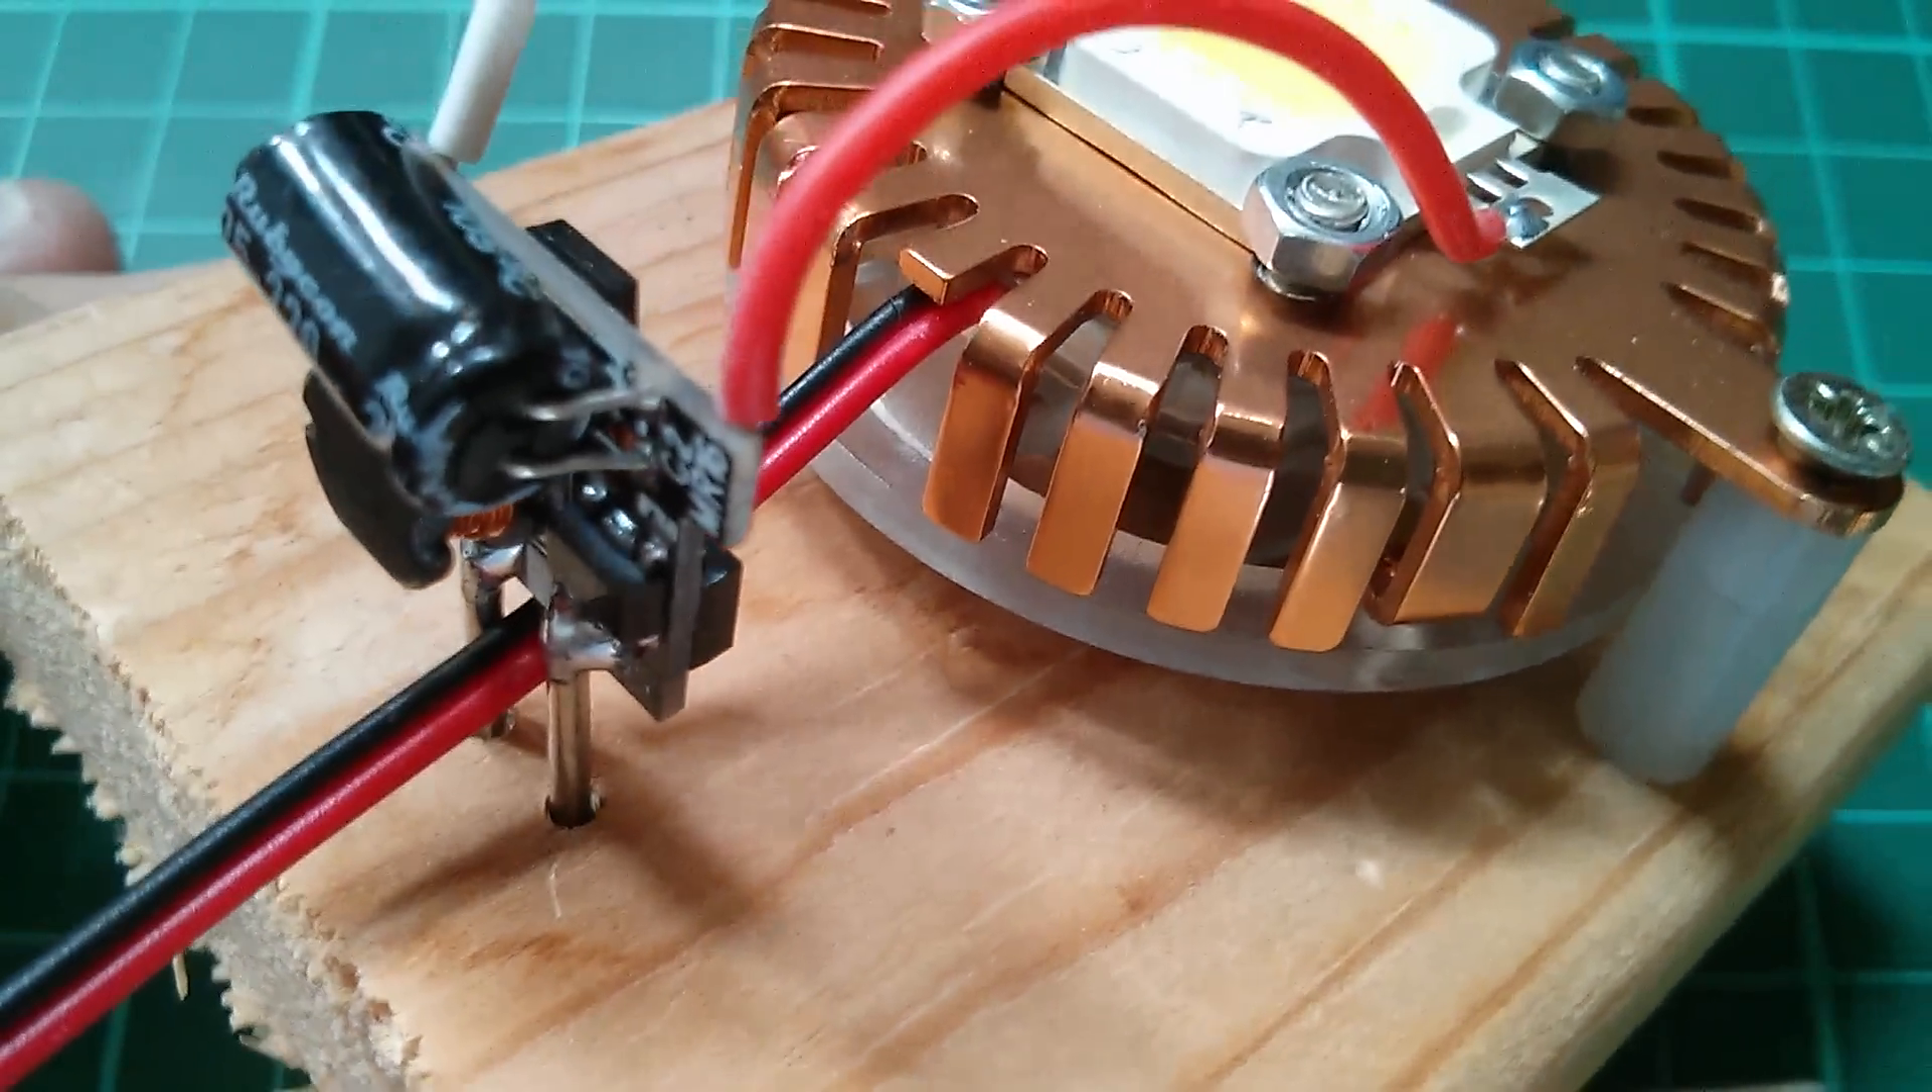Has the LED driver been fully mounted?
Yes.